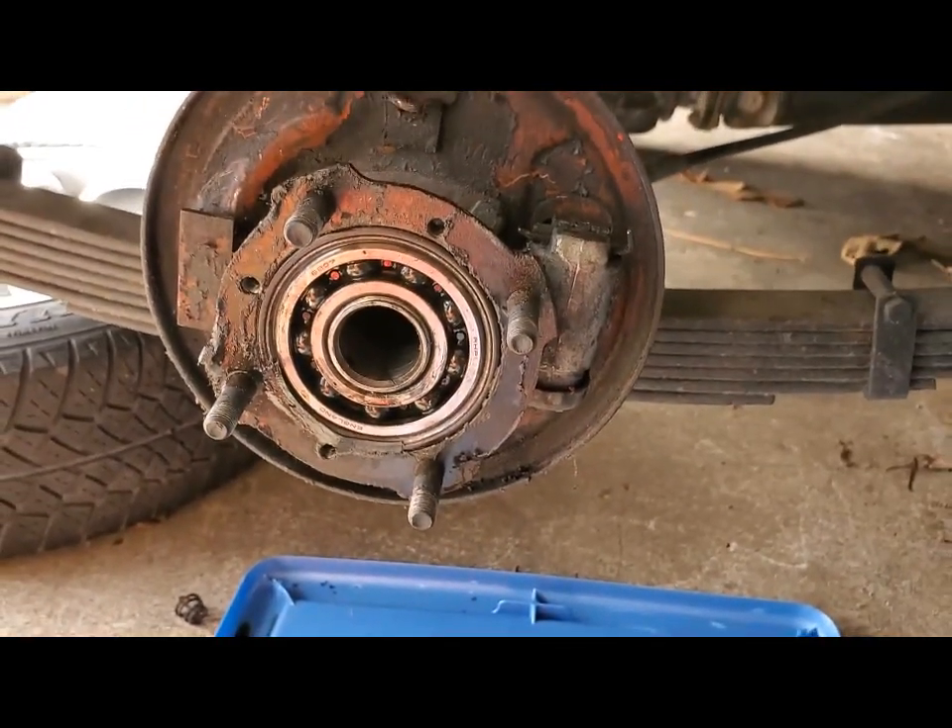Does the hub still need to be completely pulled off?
Yes.